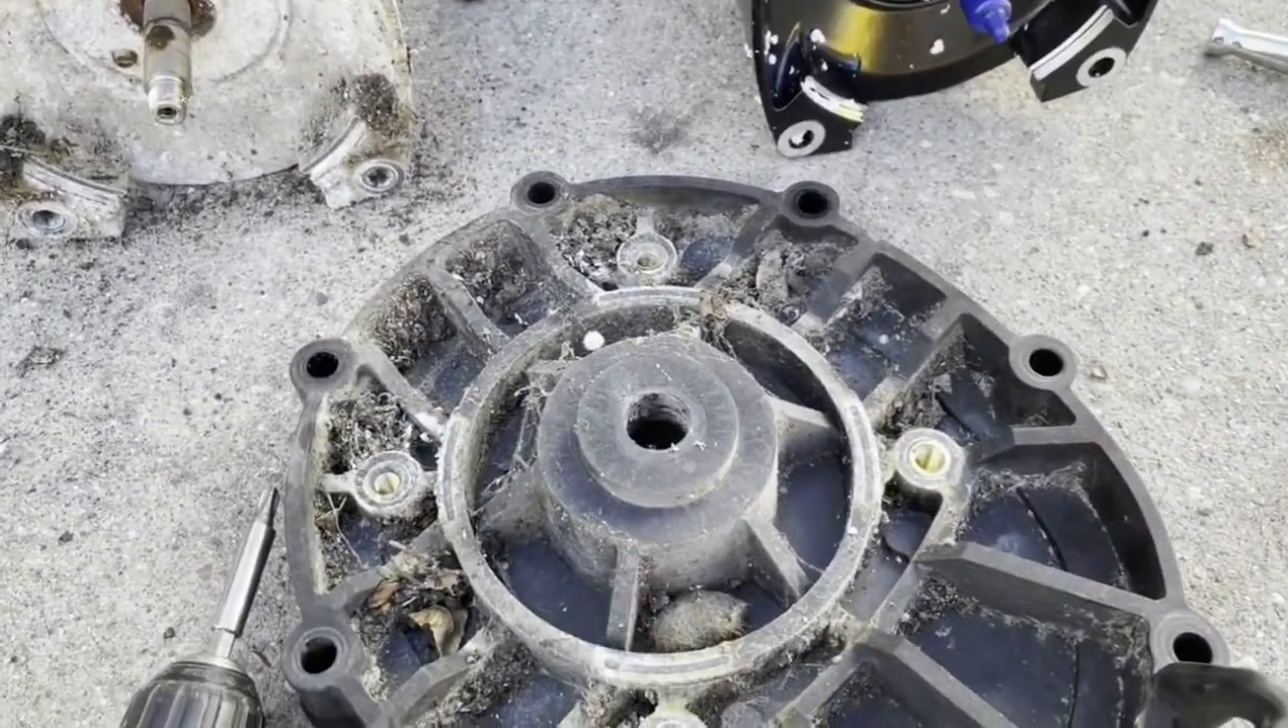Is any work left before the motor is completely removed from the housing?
No.